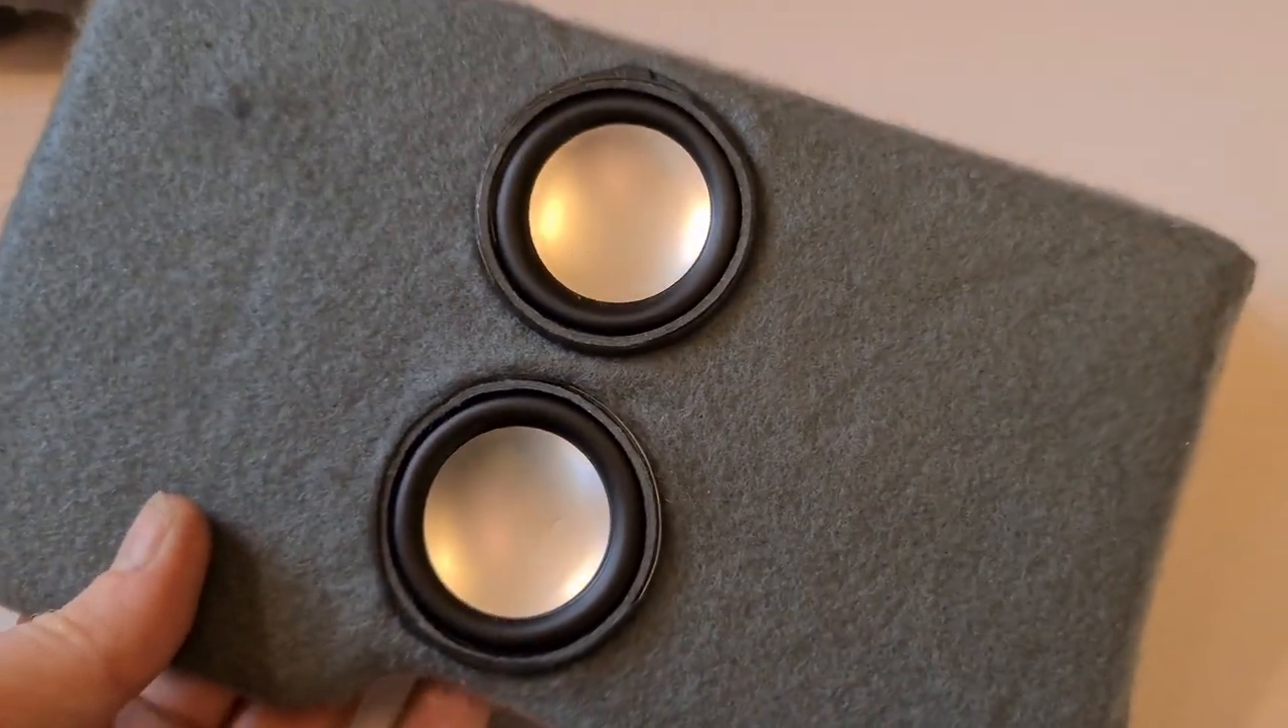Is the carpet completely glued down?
Yes.